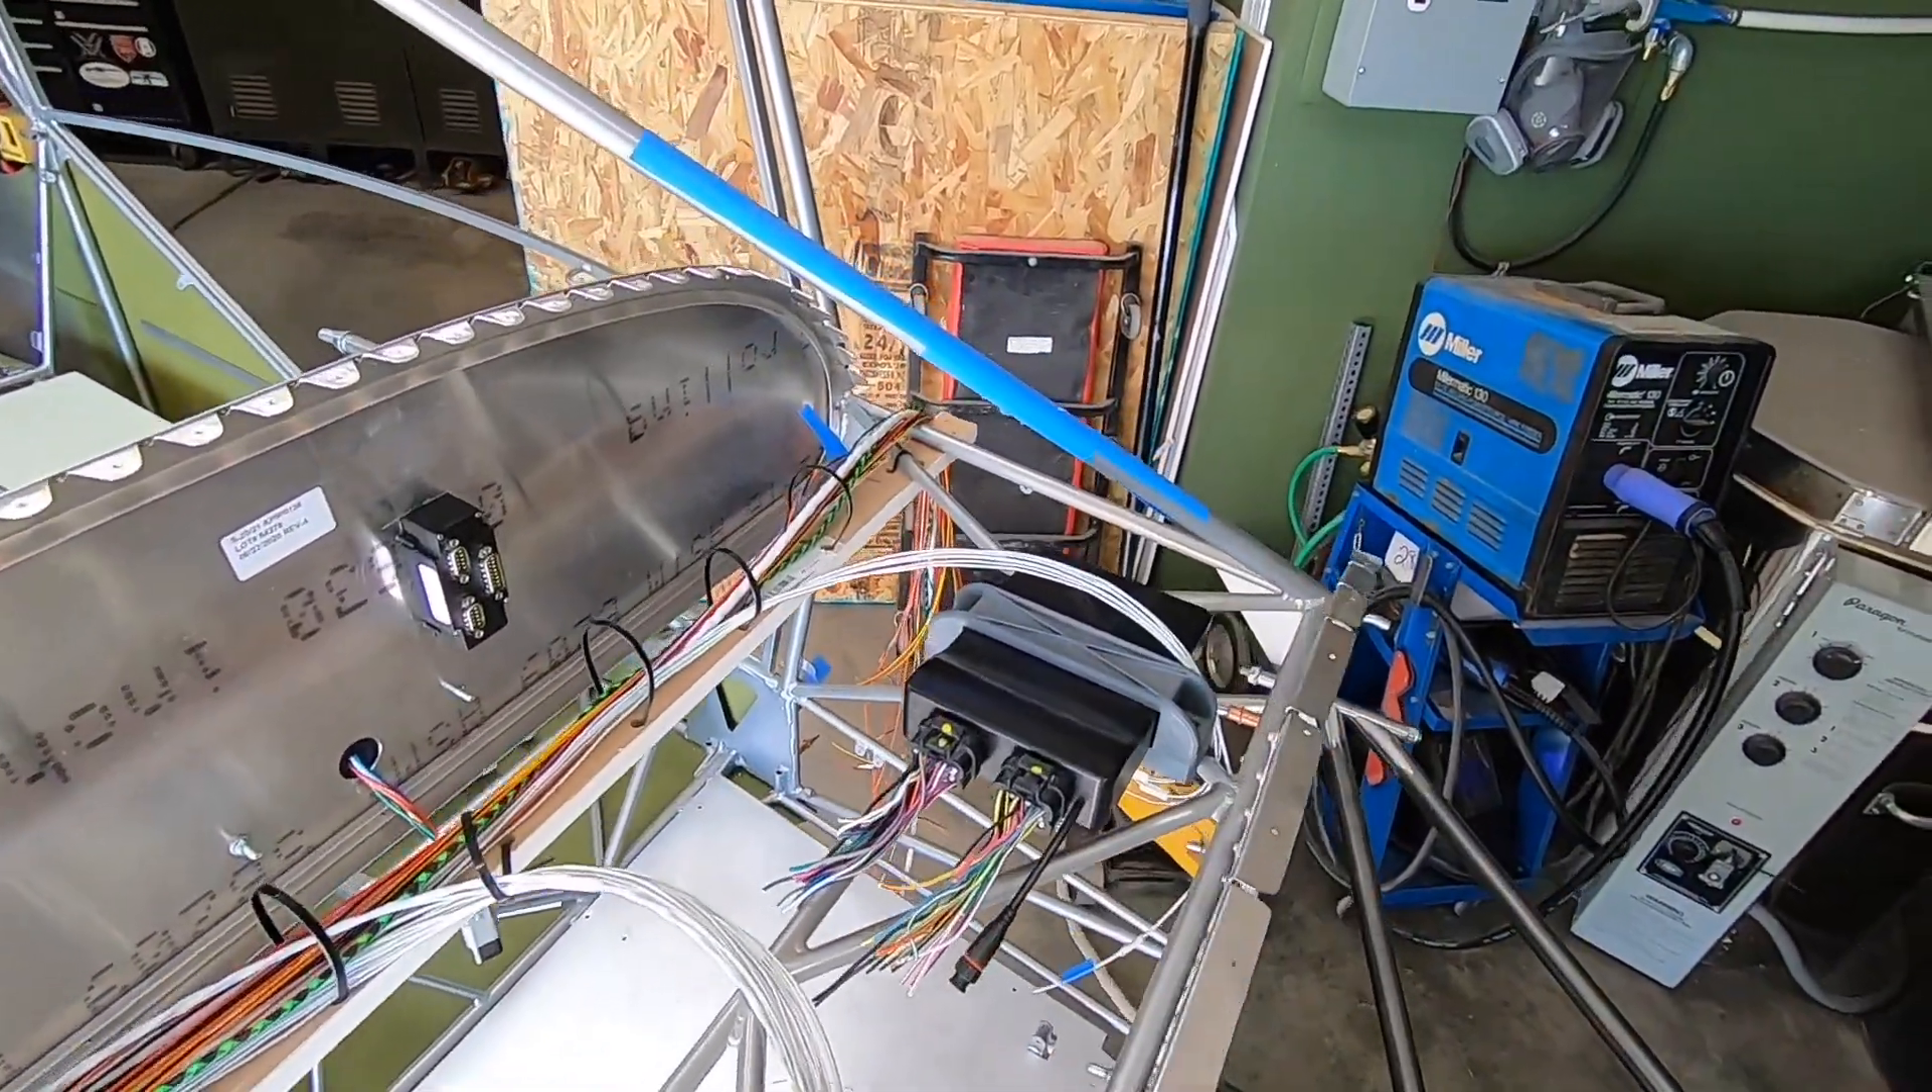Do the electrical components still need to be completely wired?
Yes.